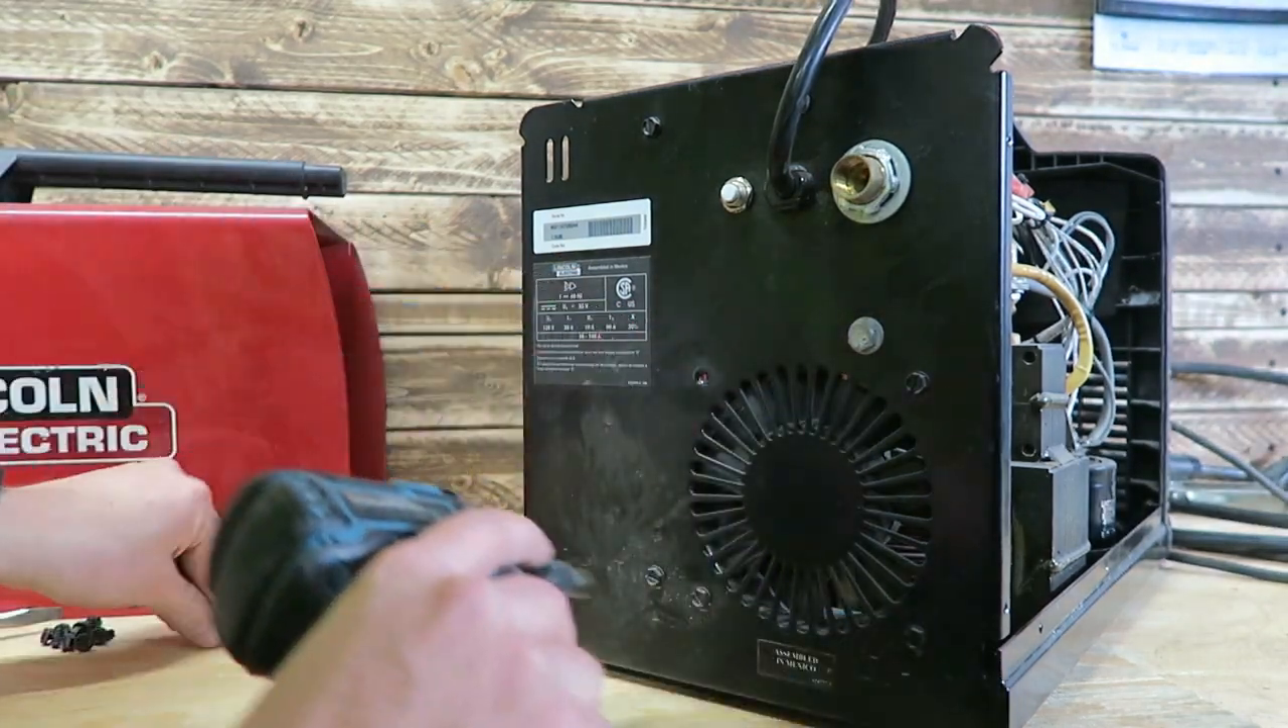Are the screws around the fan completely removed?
No.